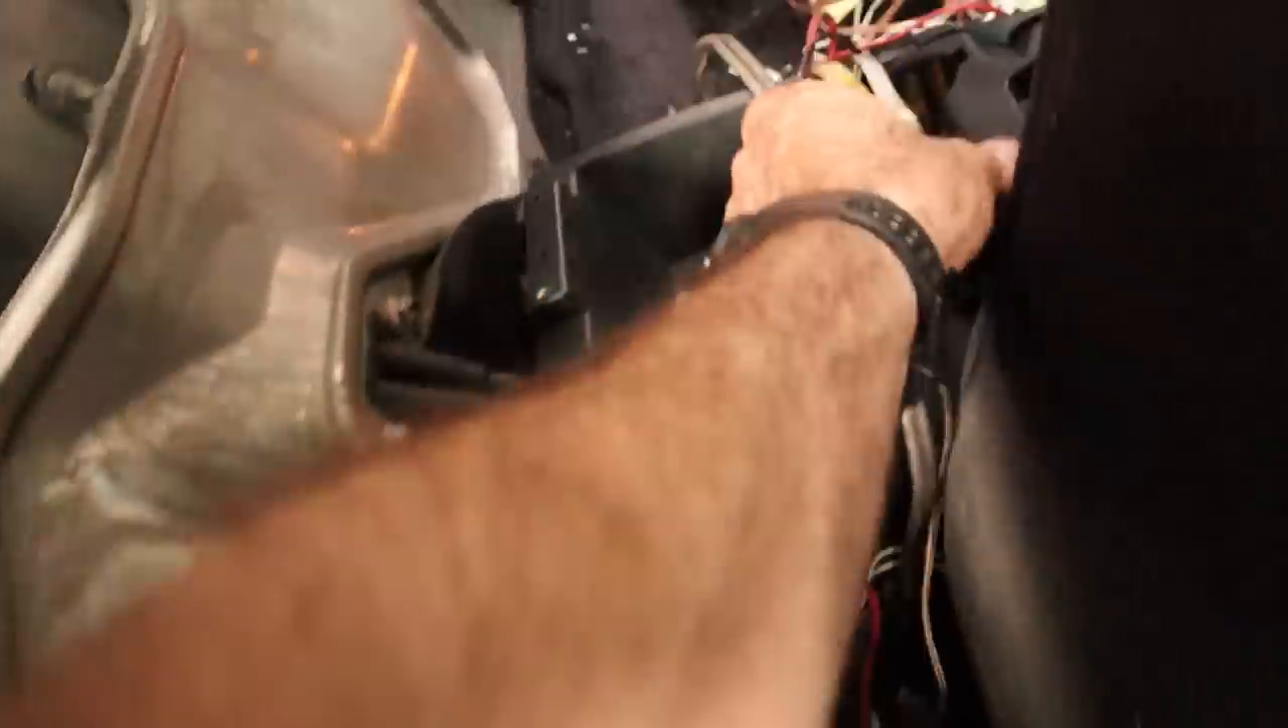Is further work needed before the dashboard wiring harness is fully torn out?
Yes.